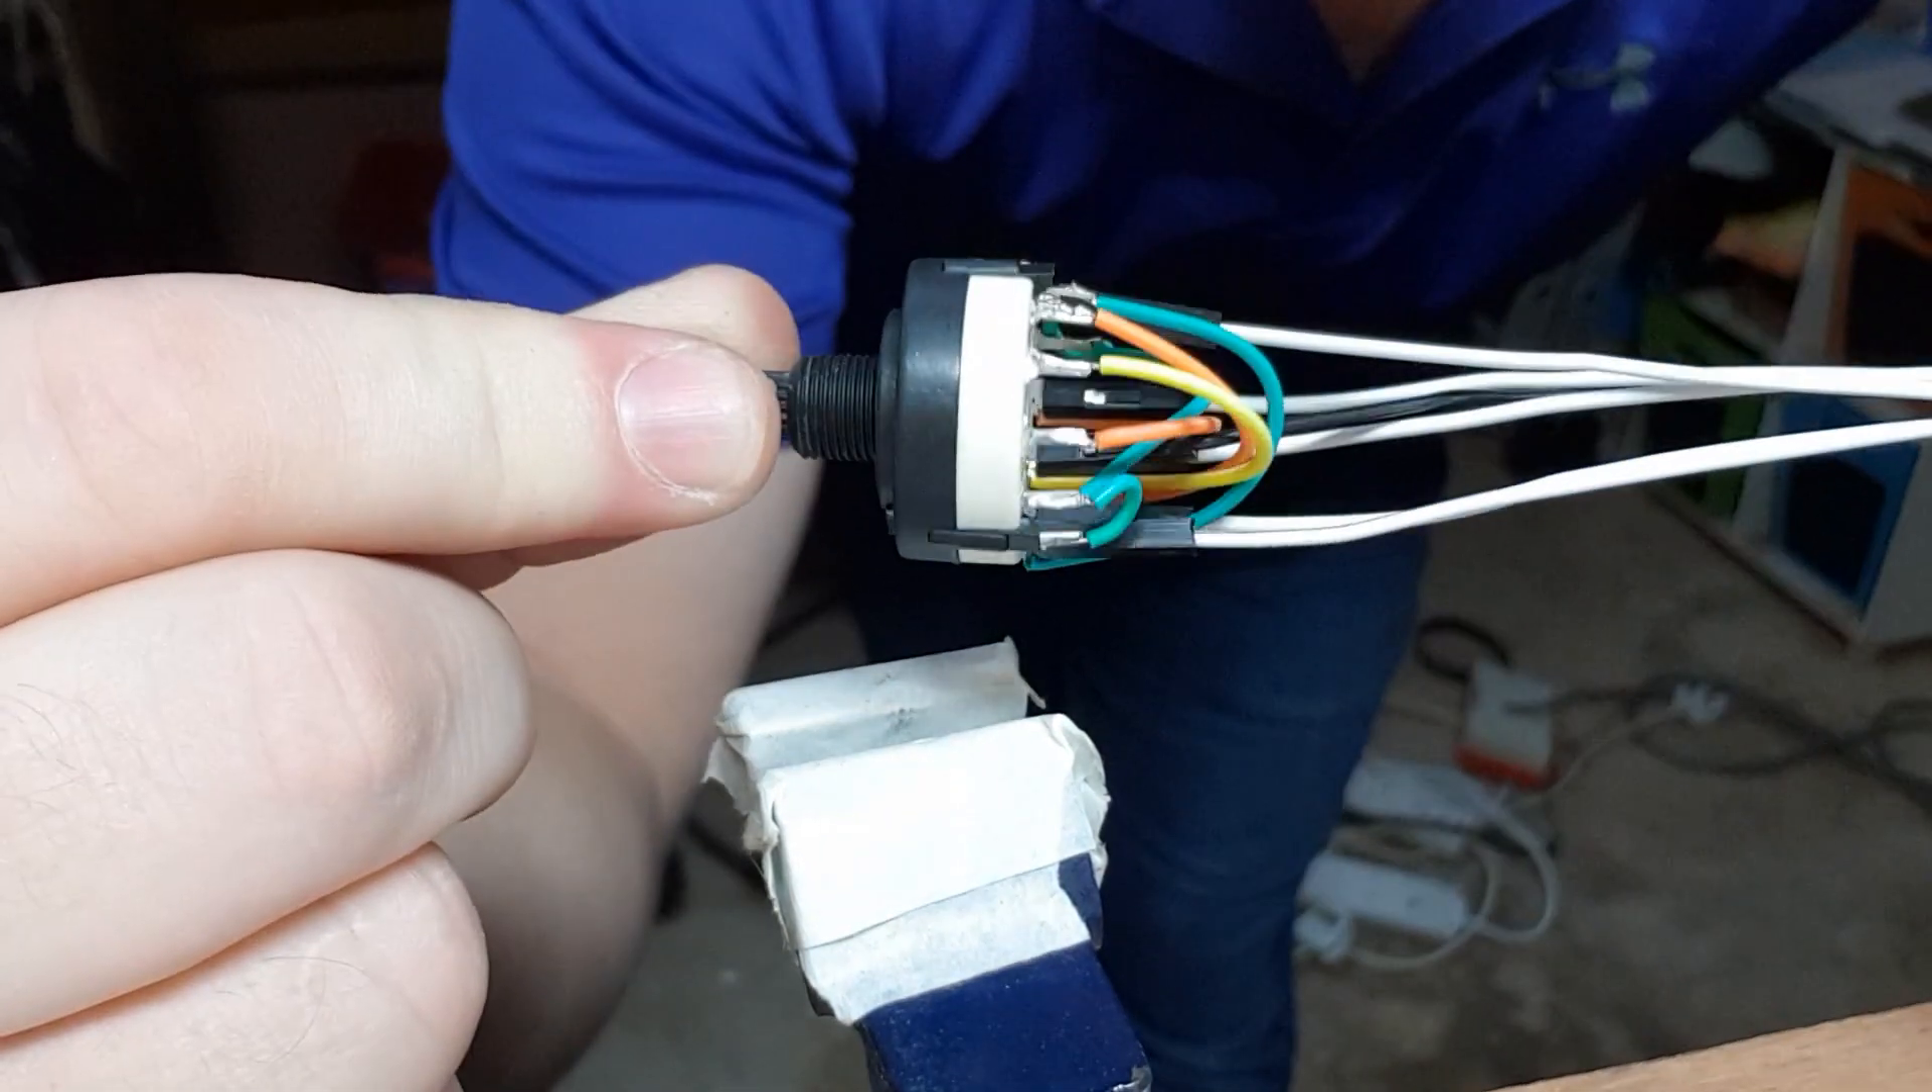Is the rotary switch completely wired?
Yes.